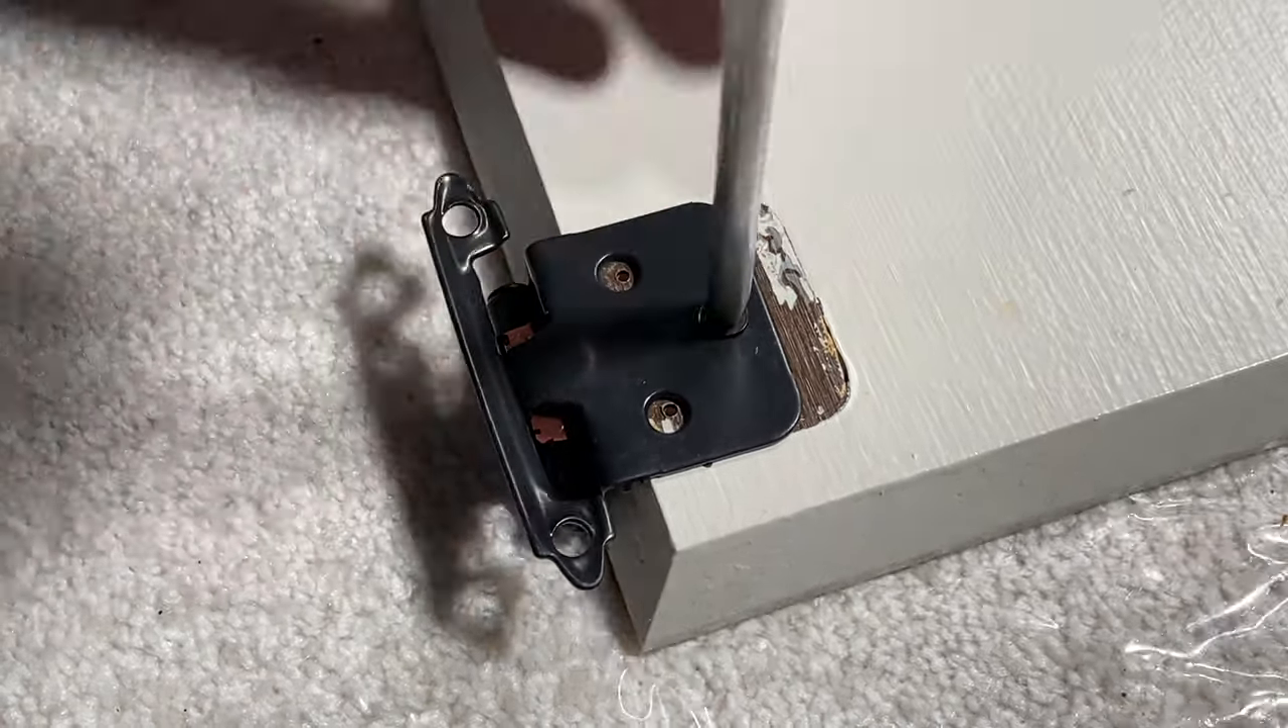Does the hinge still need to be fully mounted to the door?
Yes.